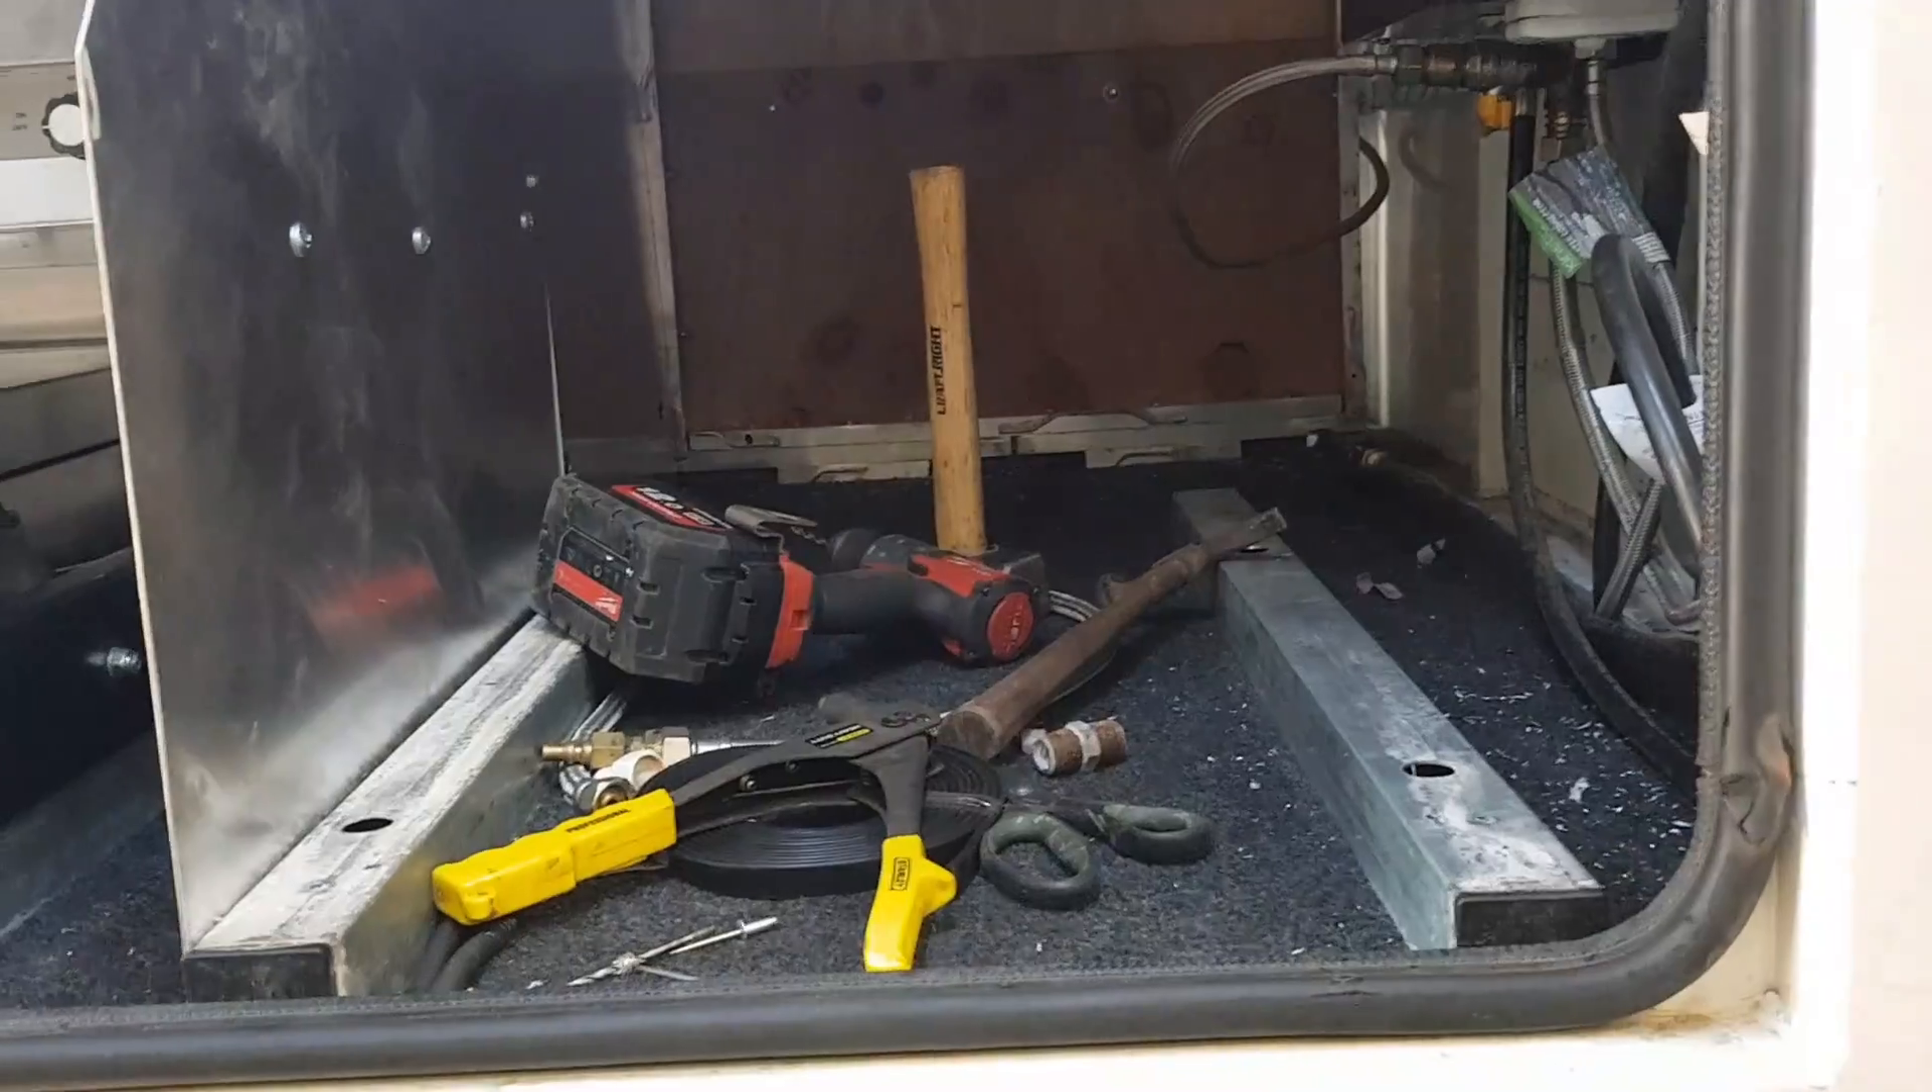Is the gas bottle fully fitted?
No.